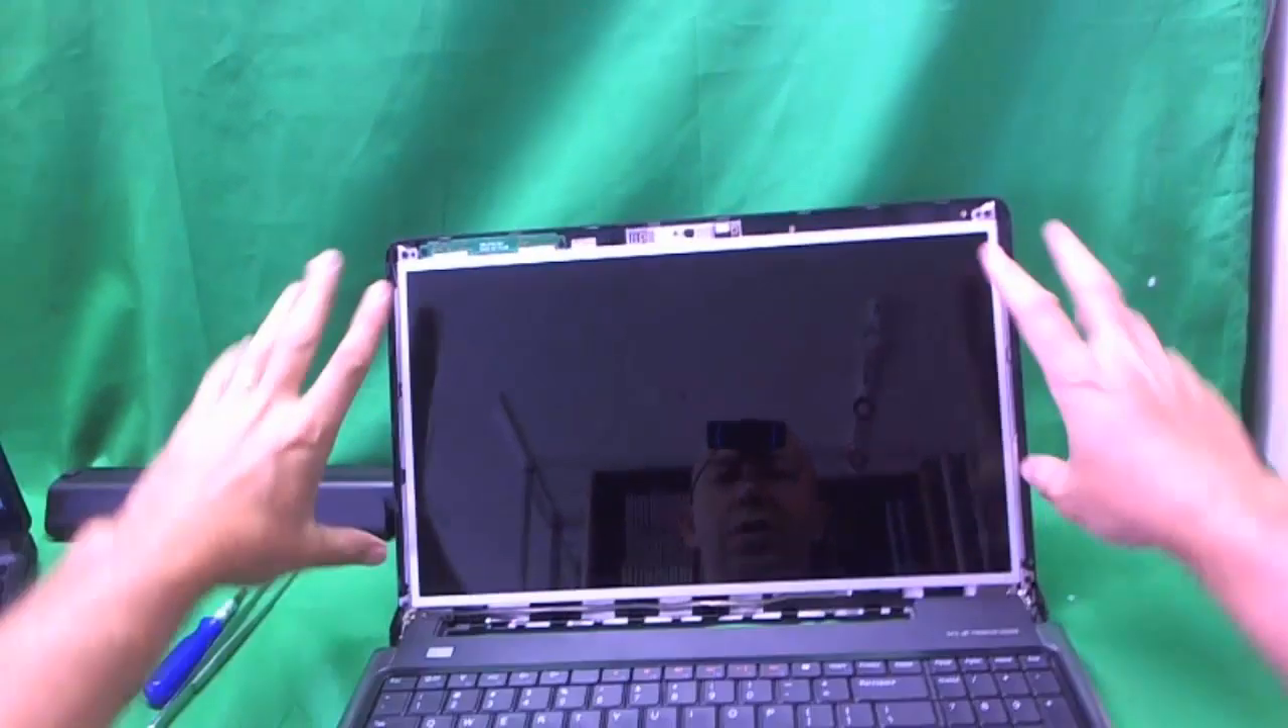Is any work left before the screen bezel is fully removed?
No.